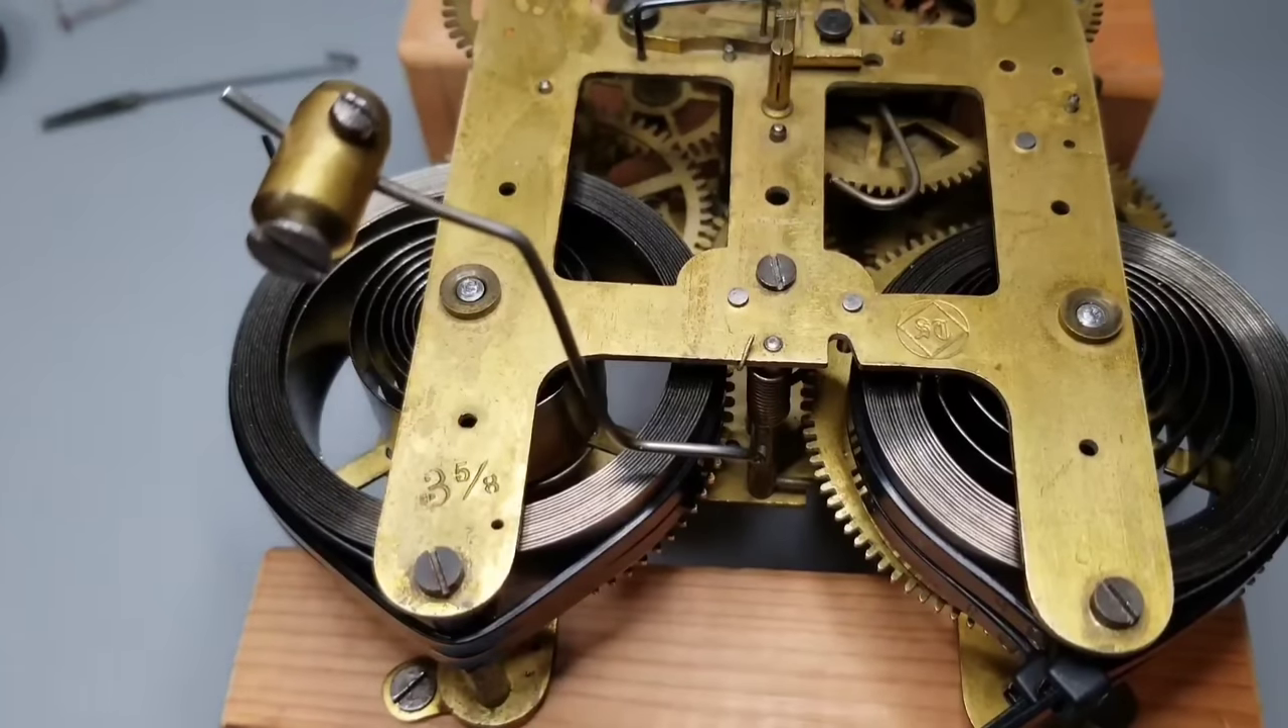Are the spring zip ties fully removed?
No.